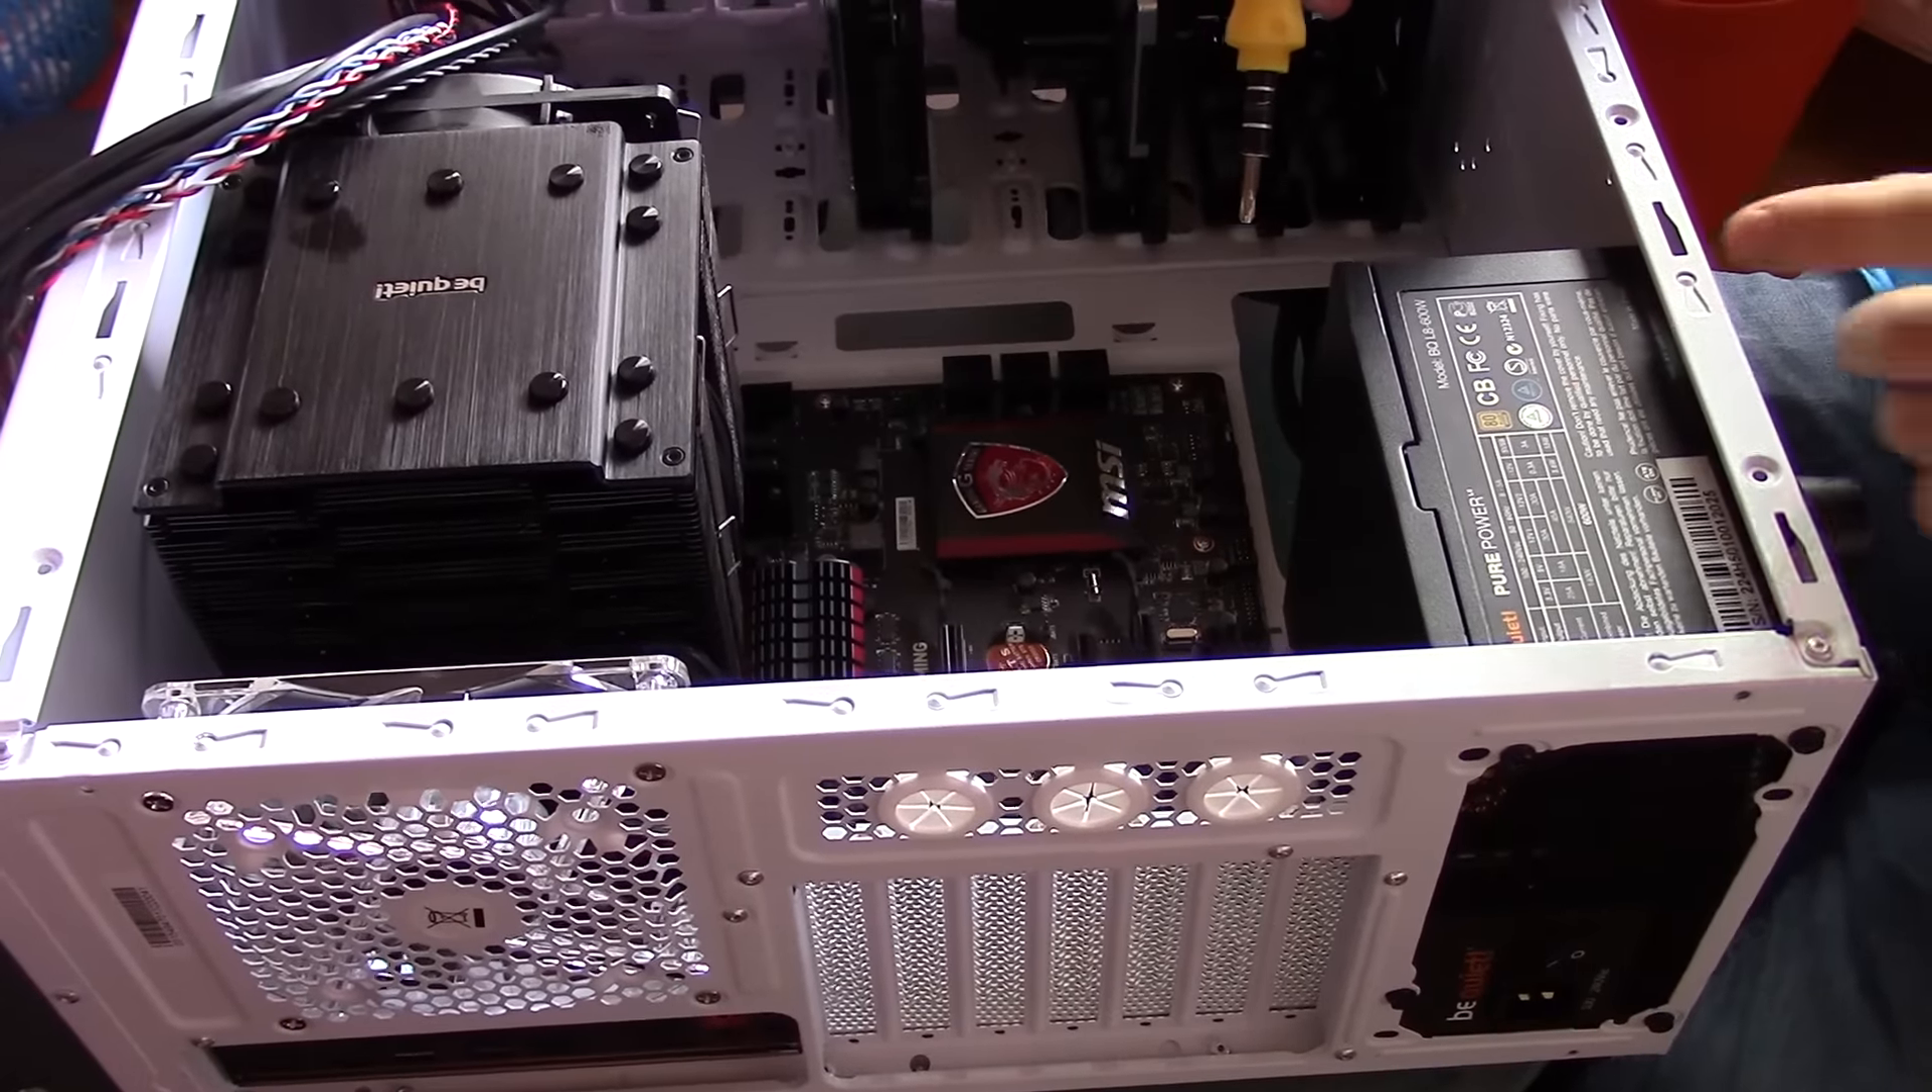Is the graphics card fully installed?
No.